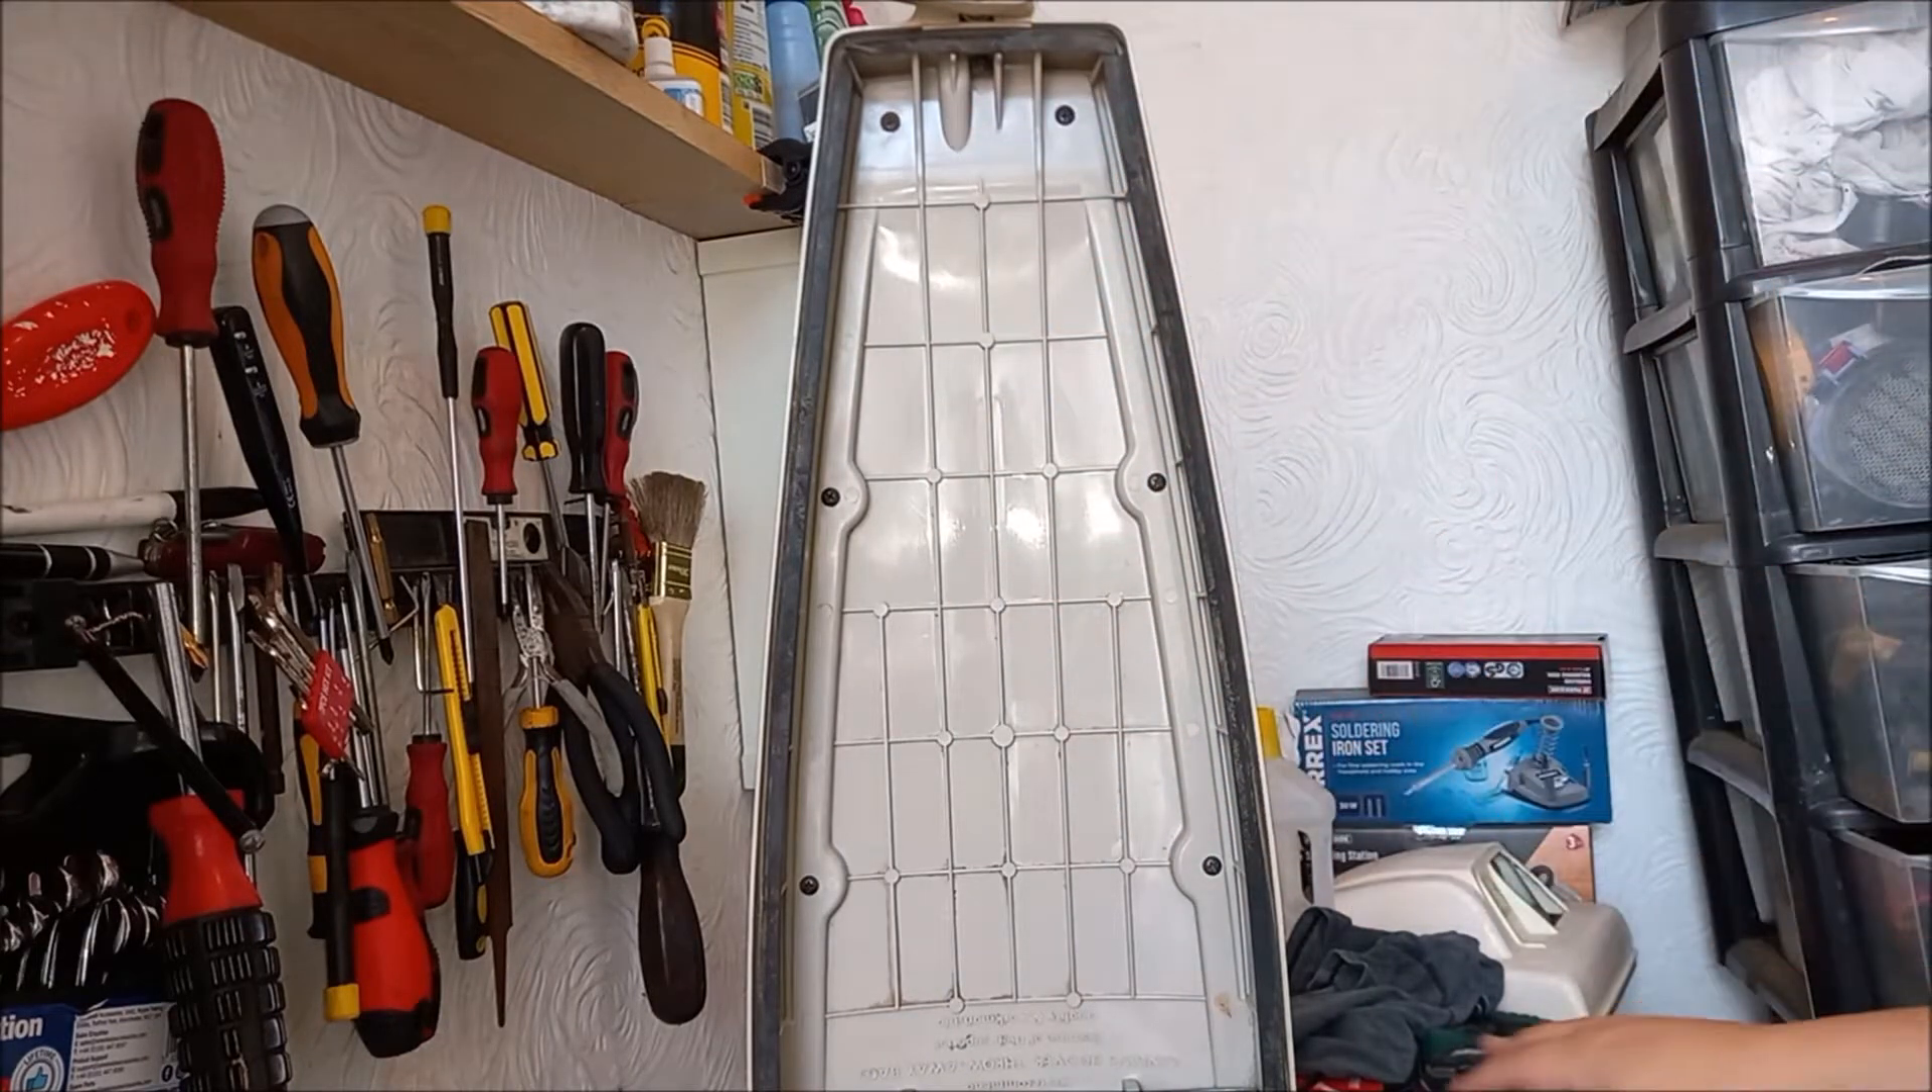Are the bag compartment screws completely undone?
No.